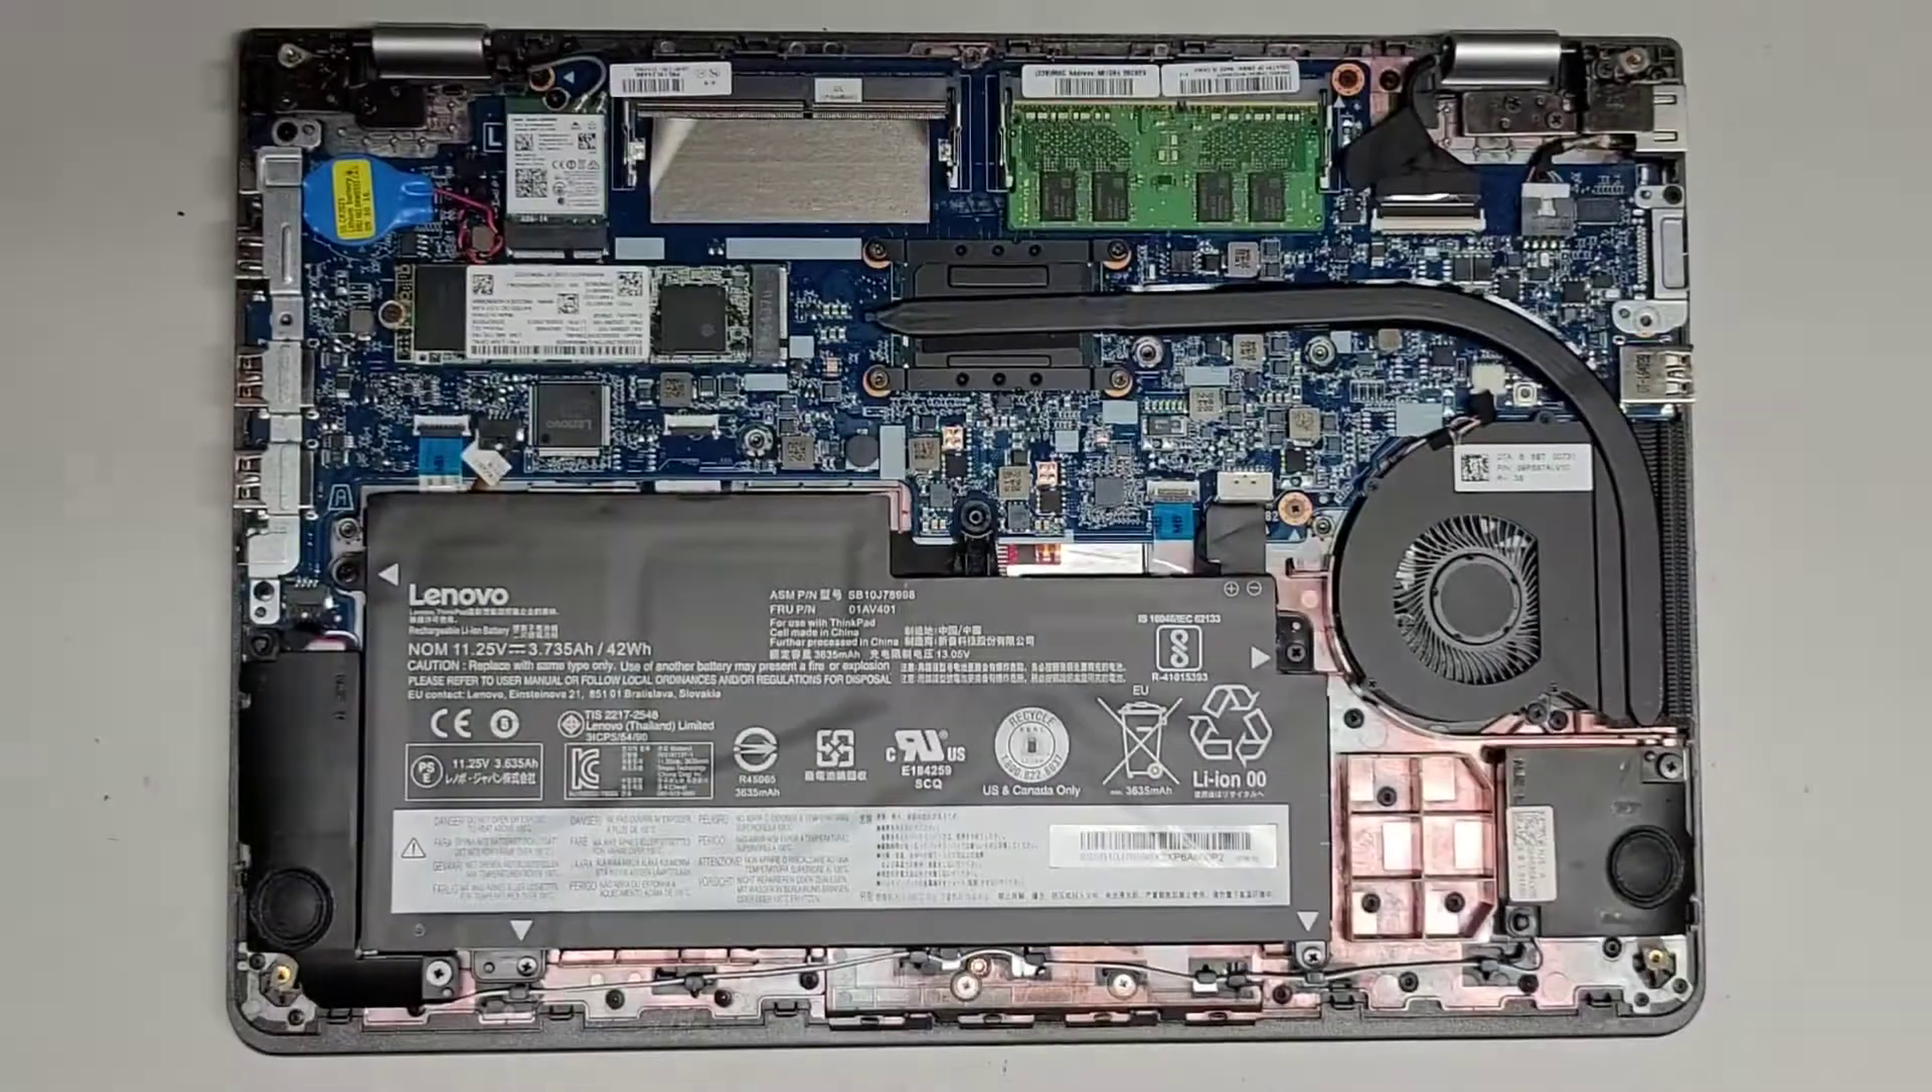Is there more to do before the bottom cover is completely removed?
No.